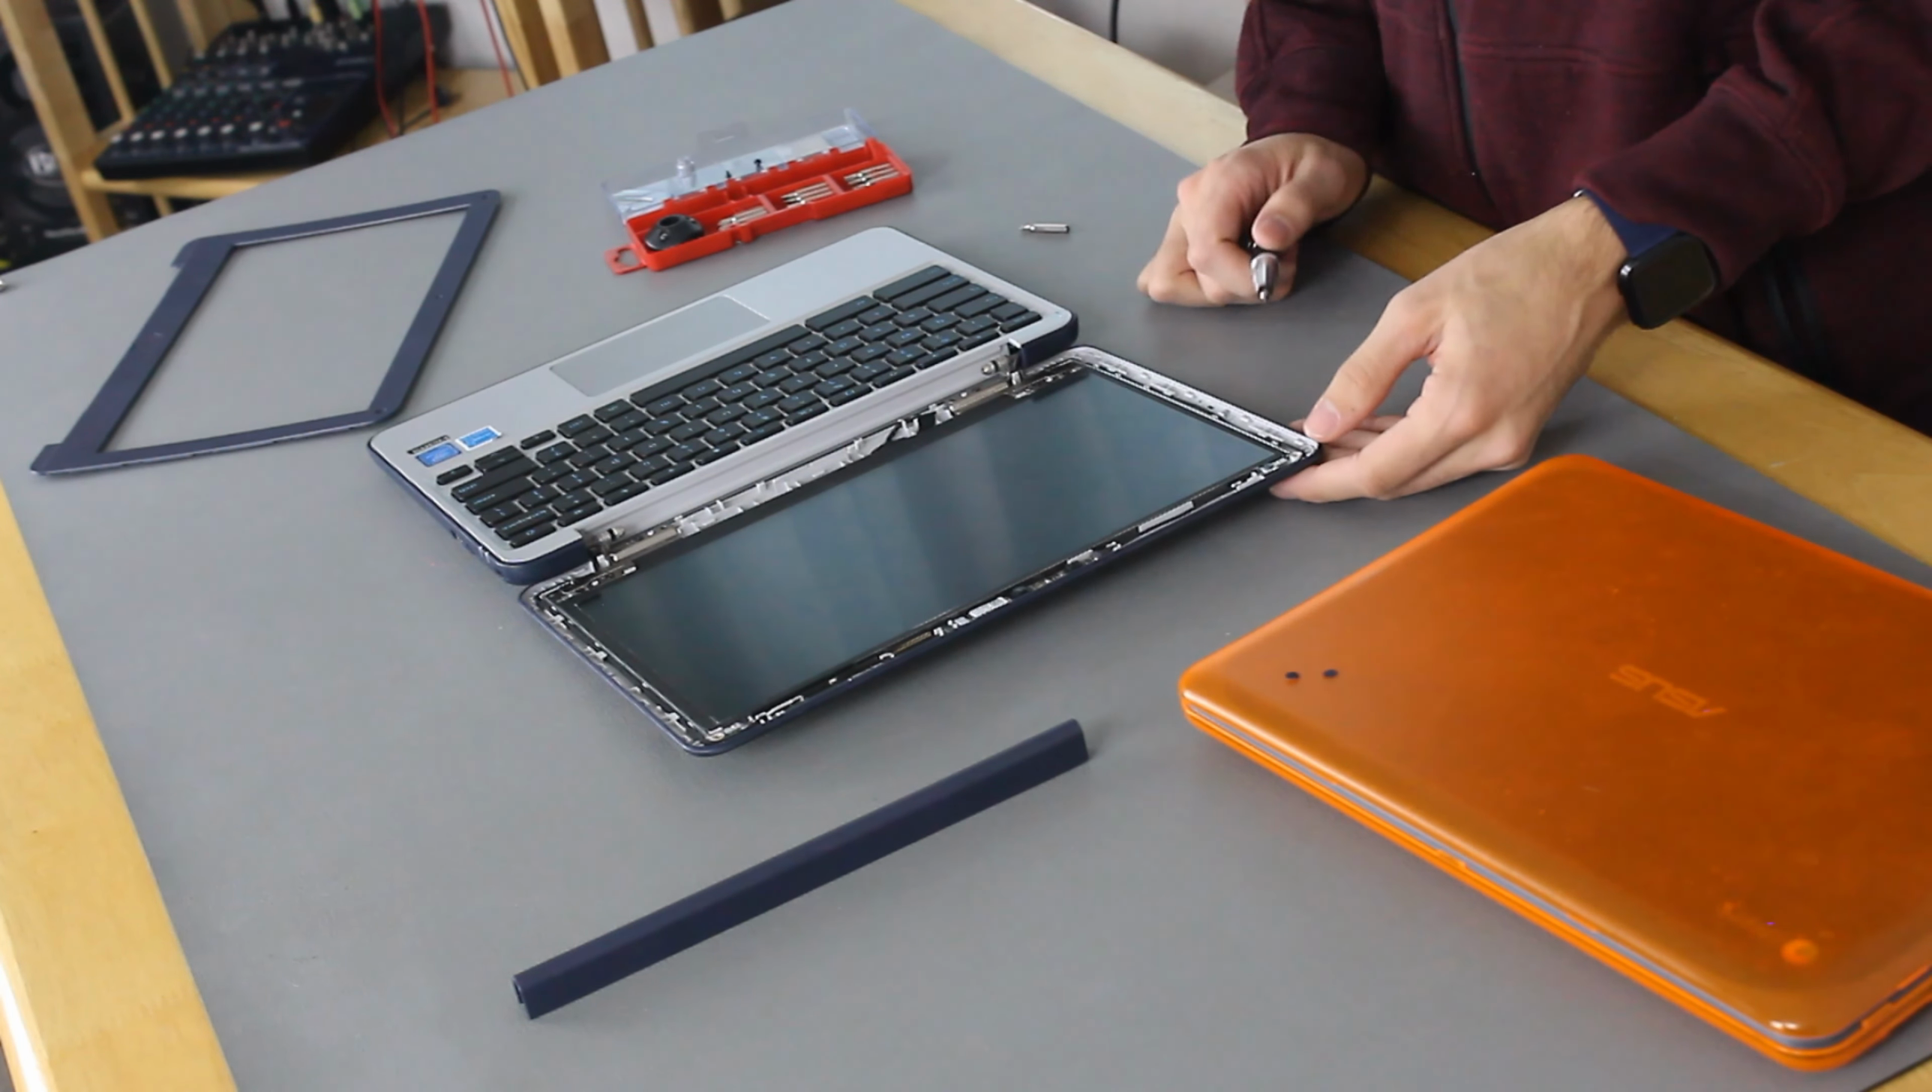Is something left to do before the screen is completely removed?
Yes.